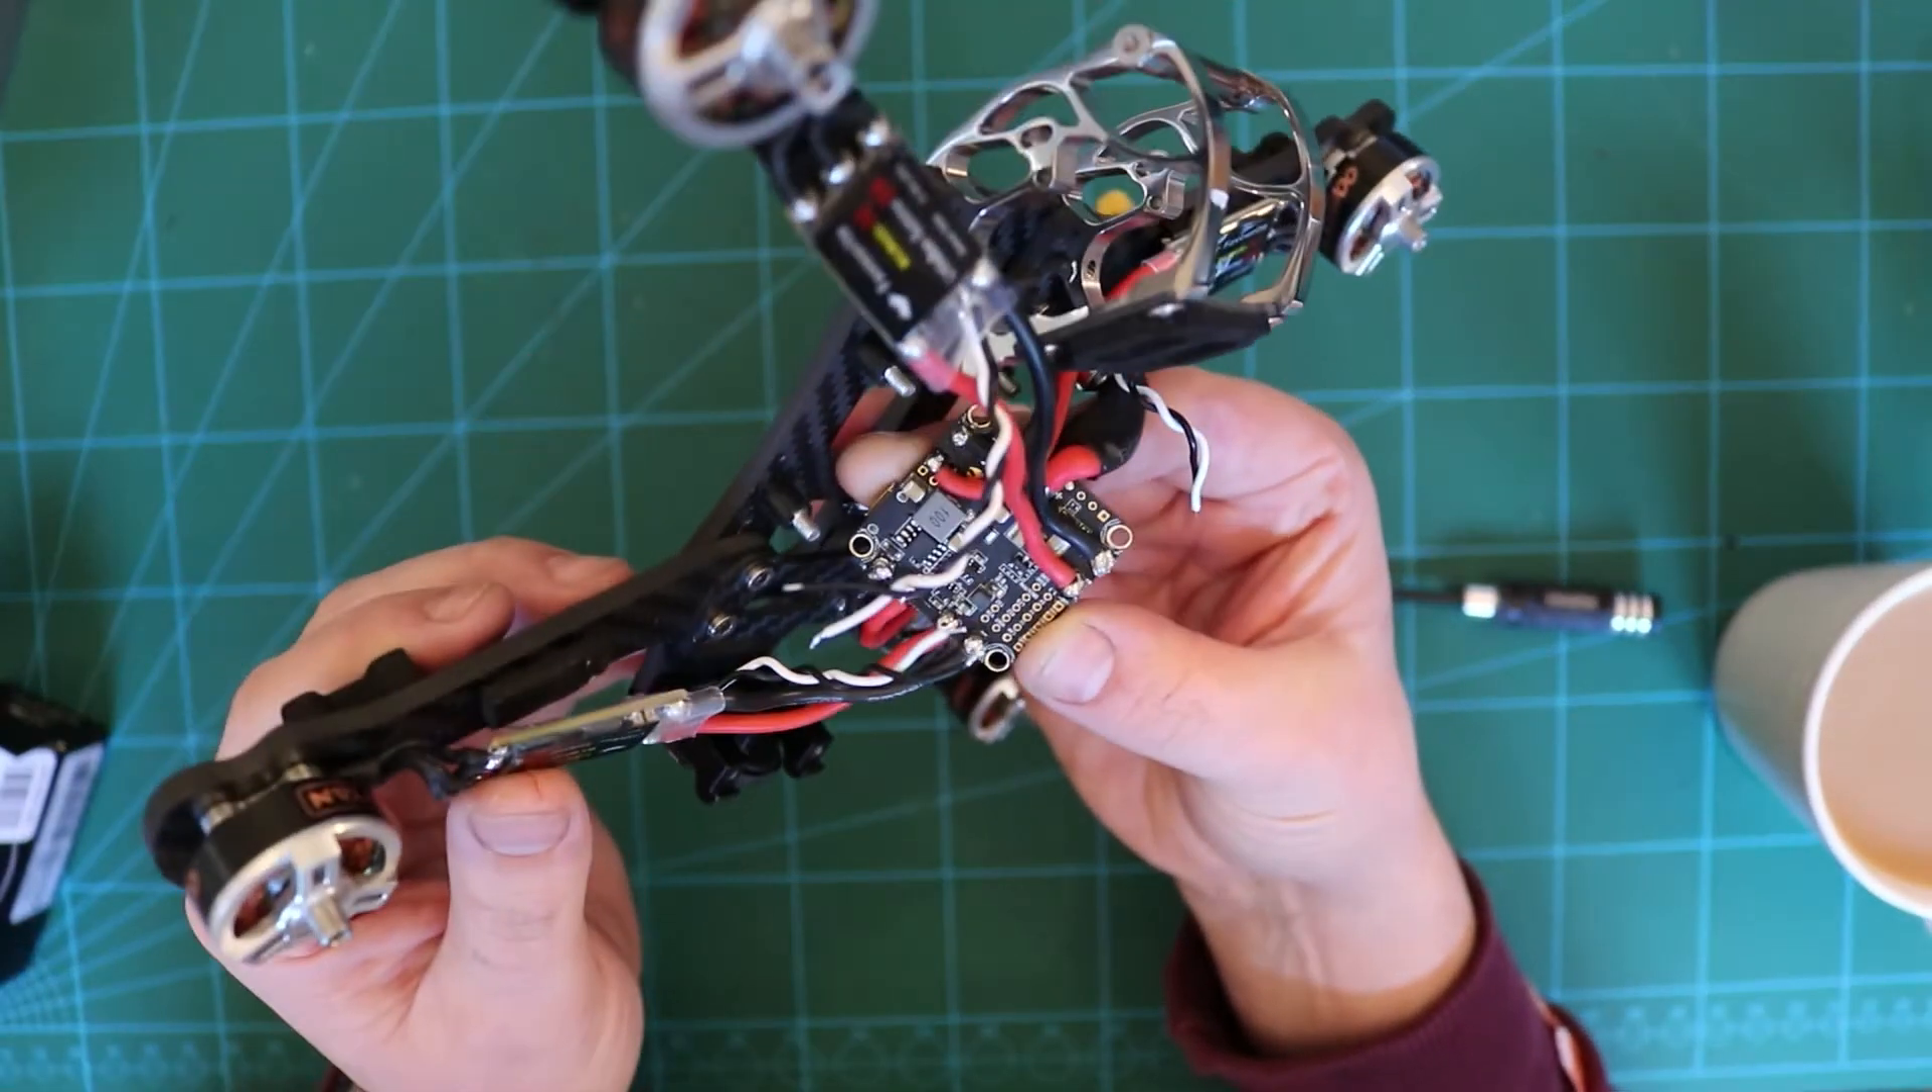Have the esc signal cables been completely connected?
No.